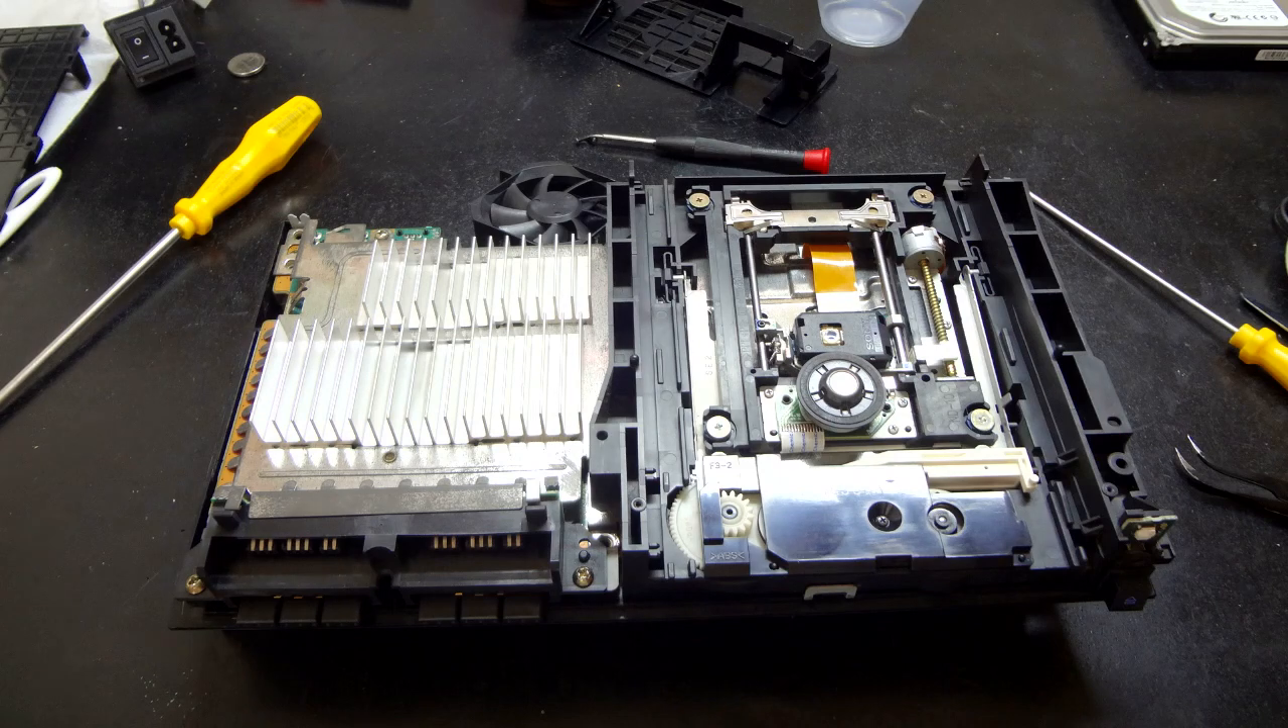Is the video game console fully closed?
No.